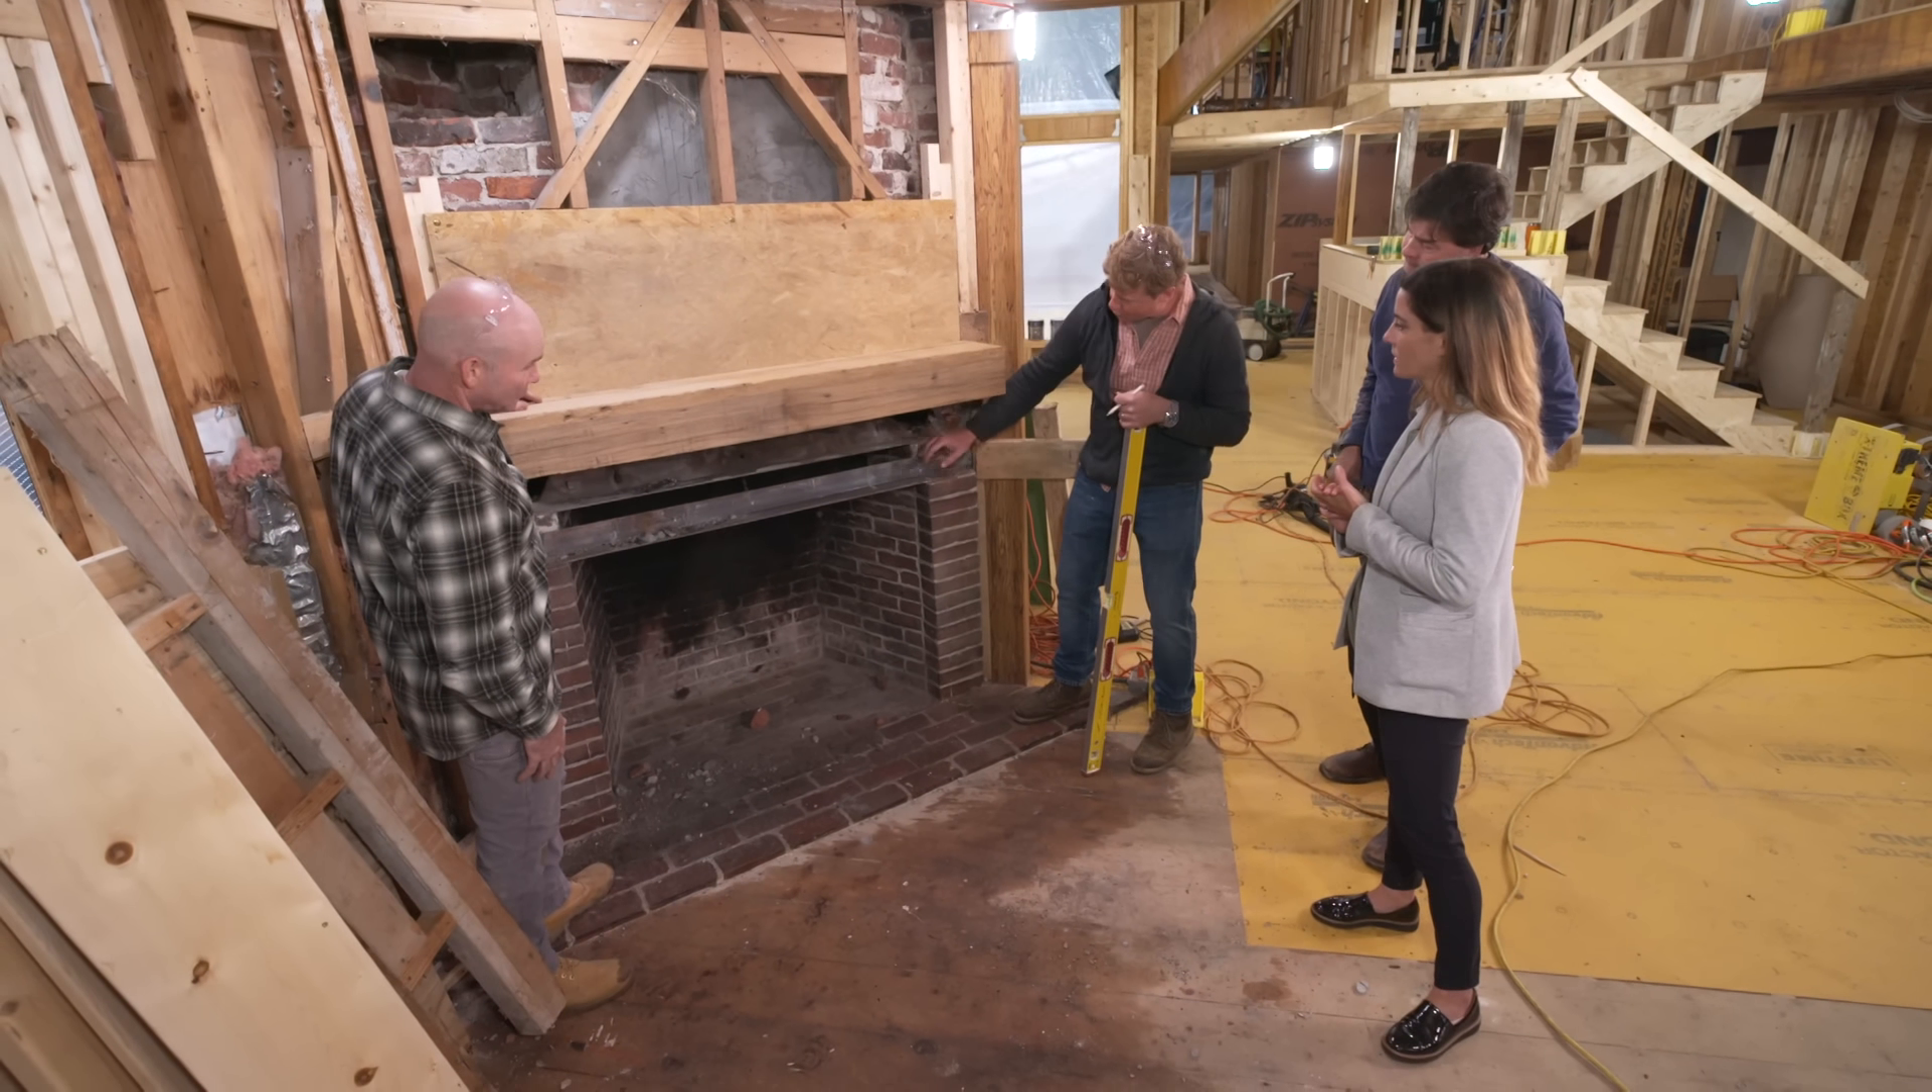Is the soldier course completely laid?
No.